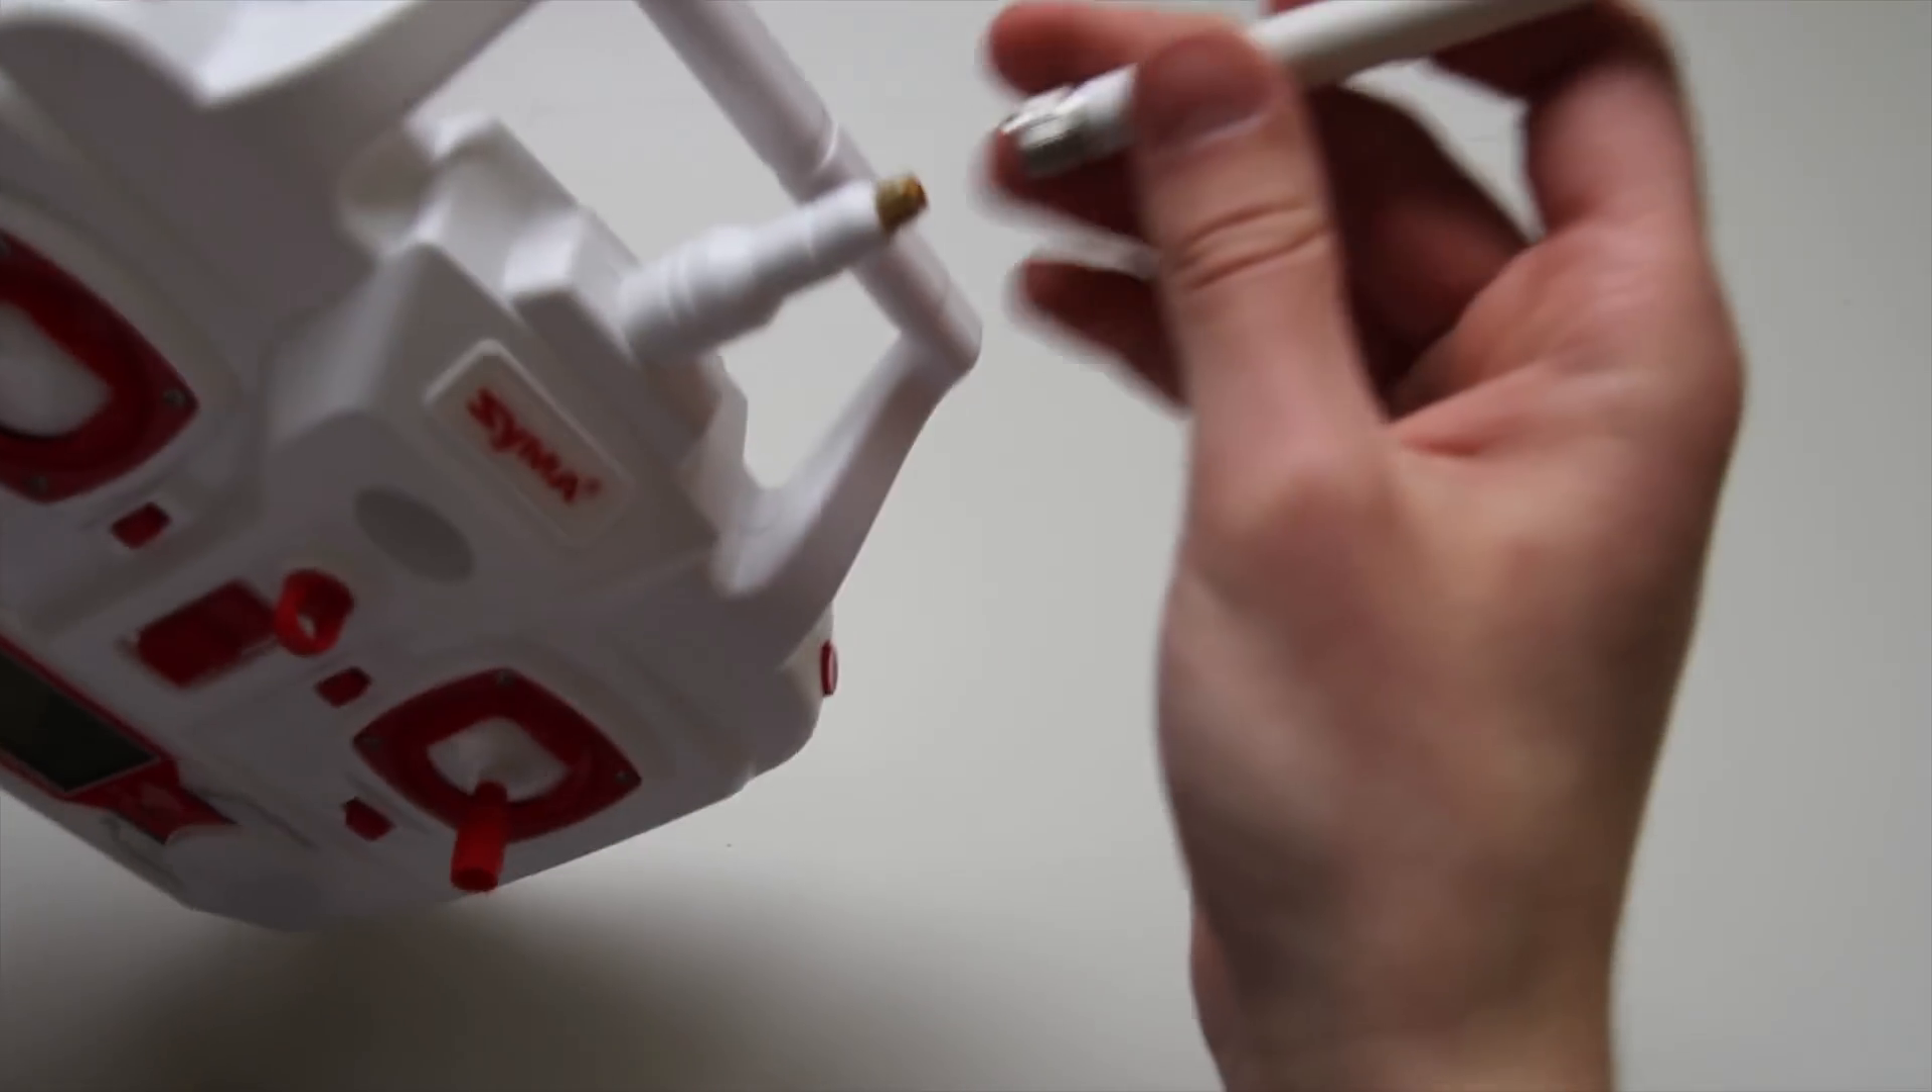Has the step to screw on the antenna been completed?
No.